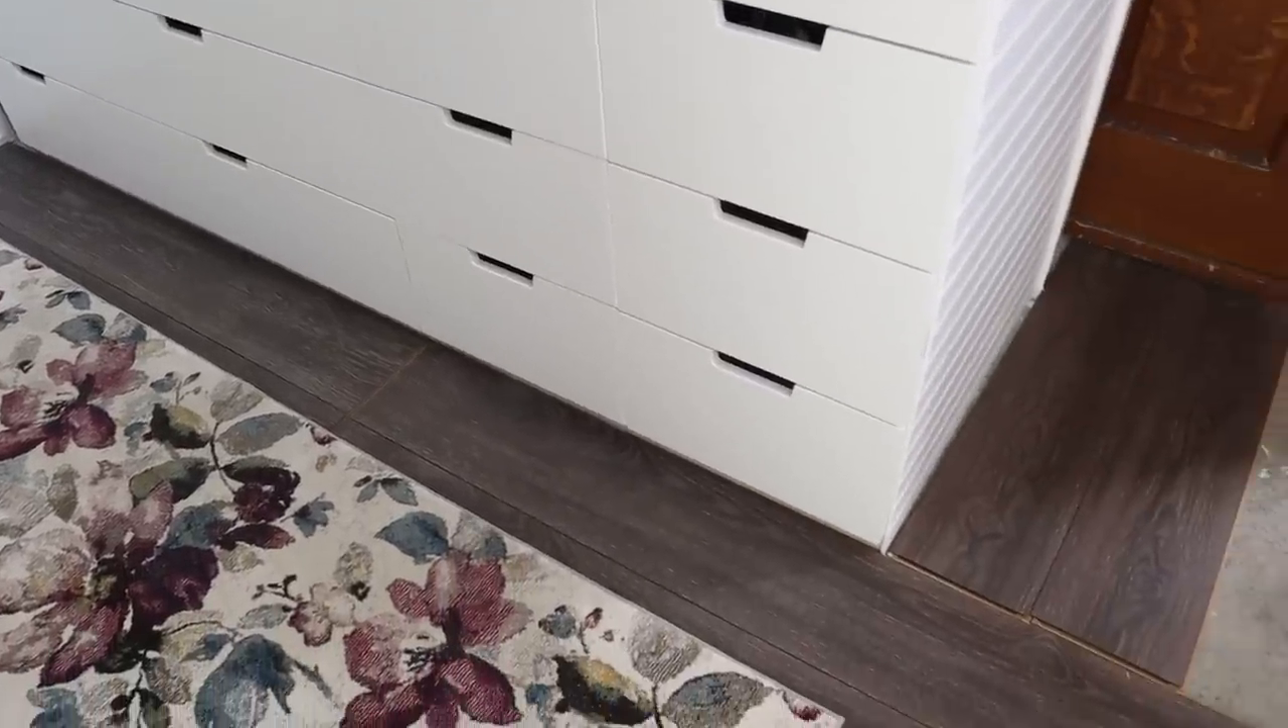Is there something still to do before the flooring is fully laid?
Yes.